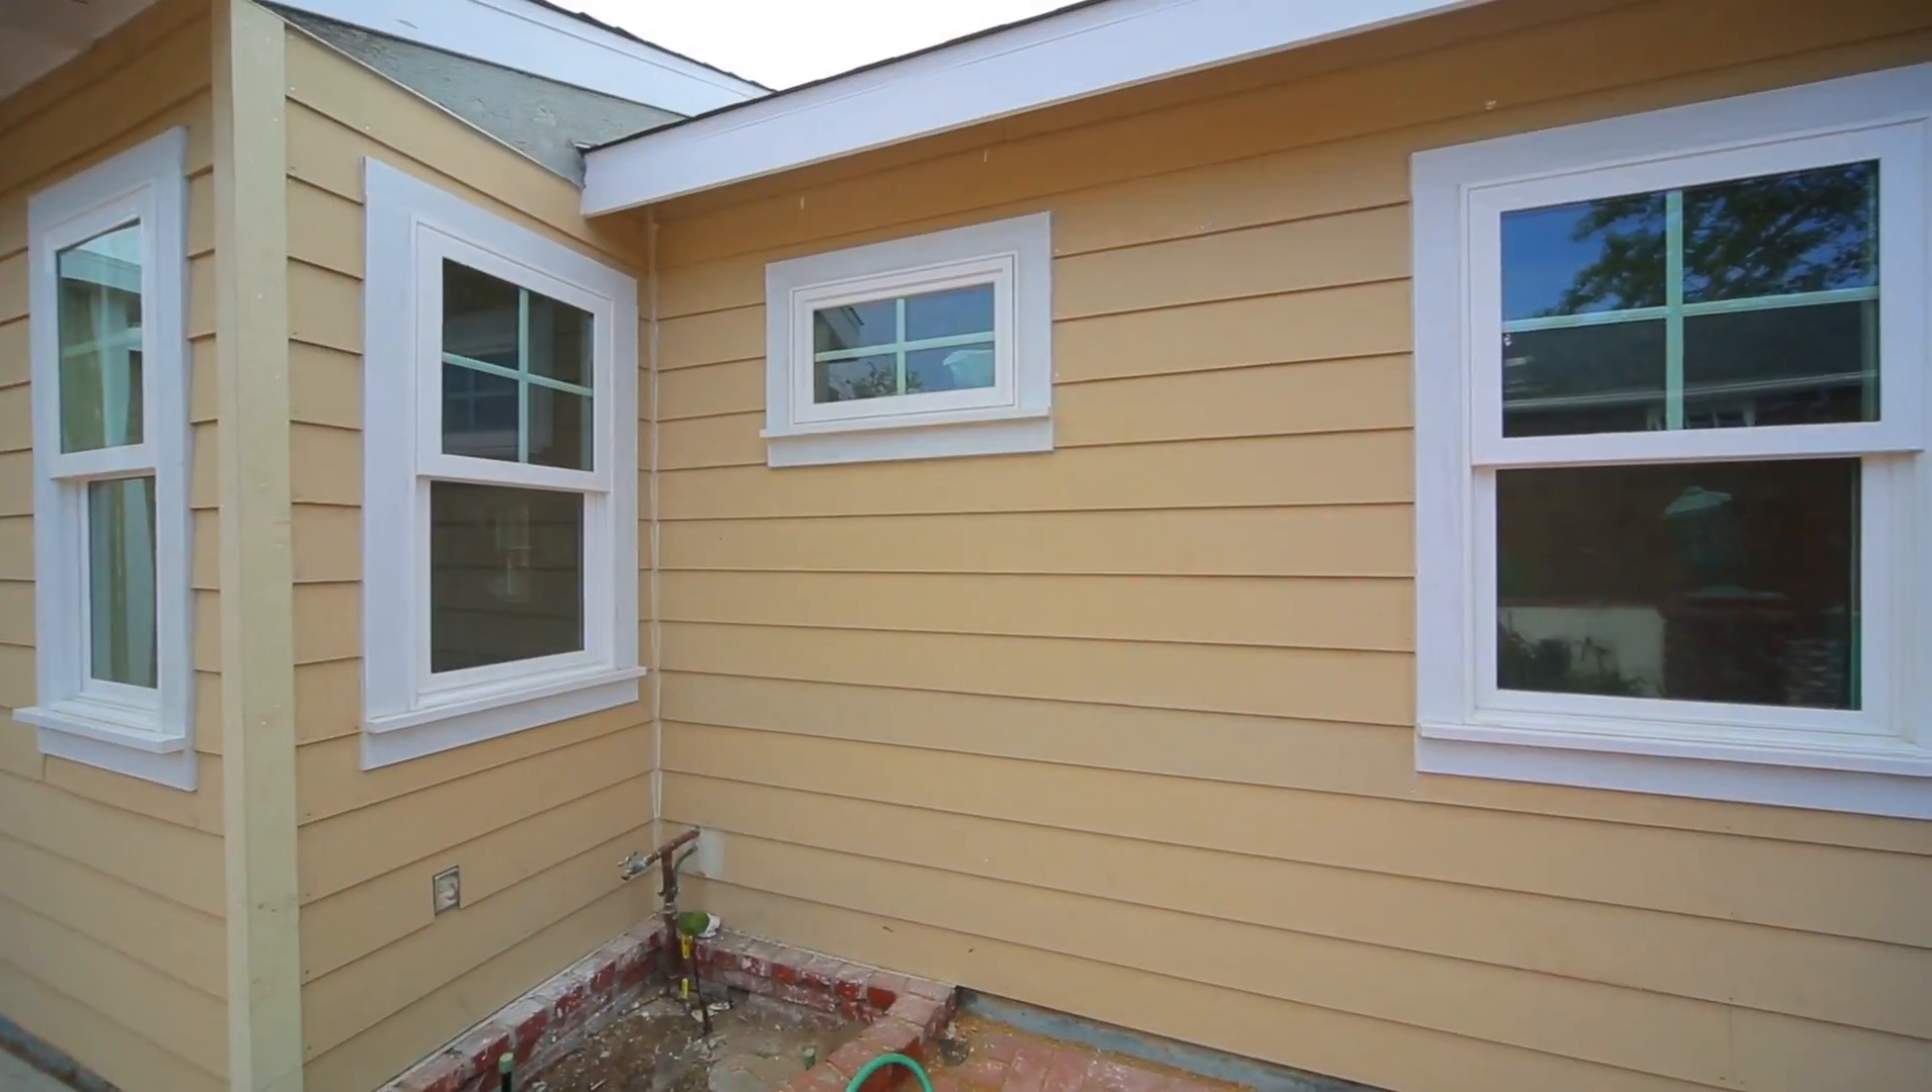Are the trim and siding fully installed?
Yes.